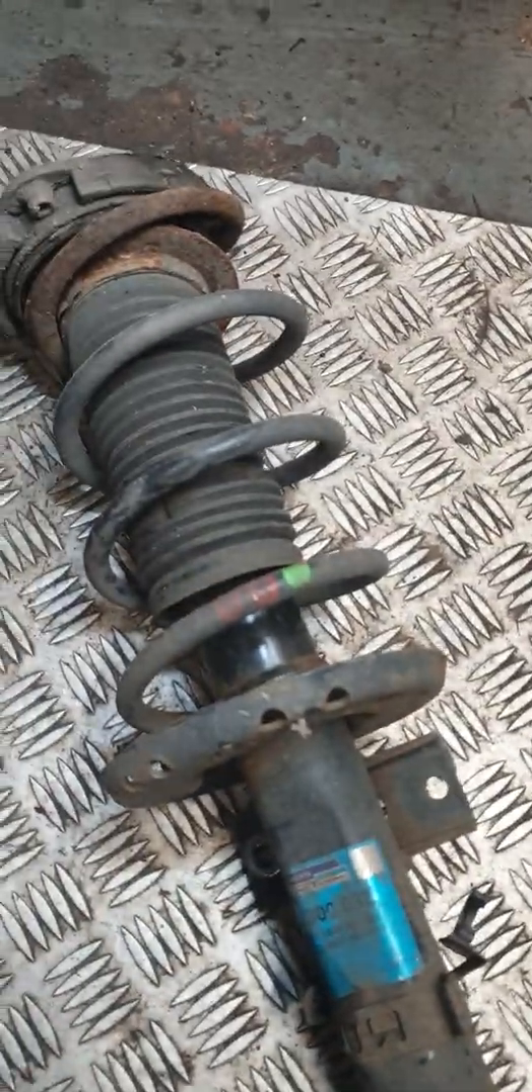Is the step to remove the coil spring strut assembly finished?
Yes.